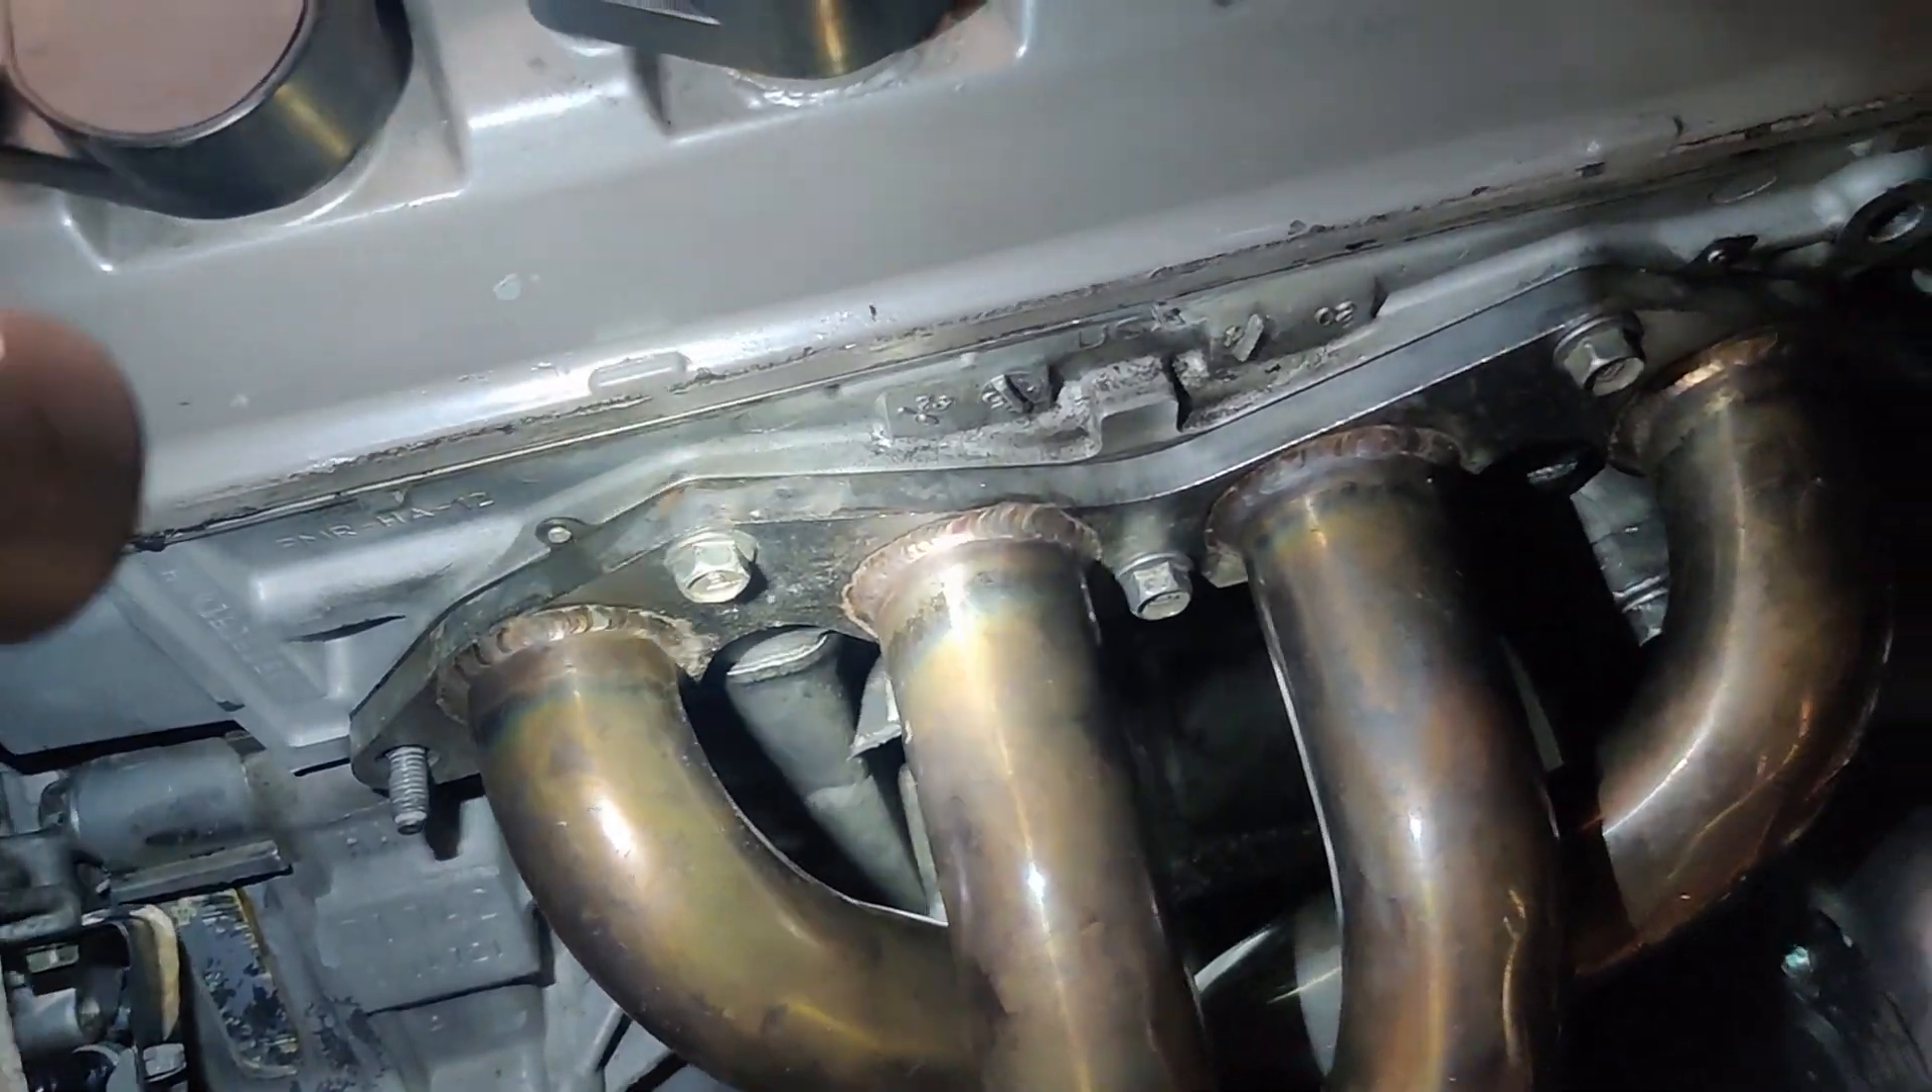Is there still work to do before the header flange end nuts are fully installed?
Yes.